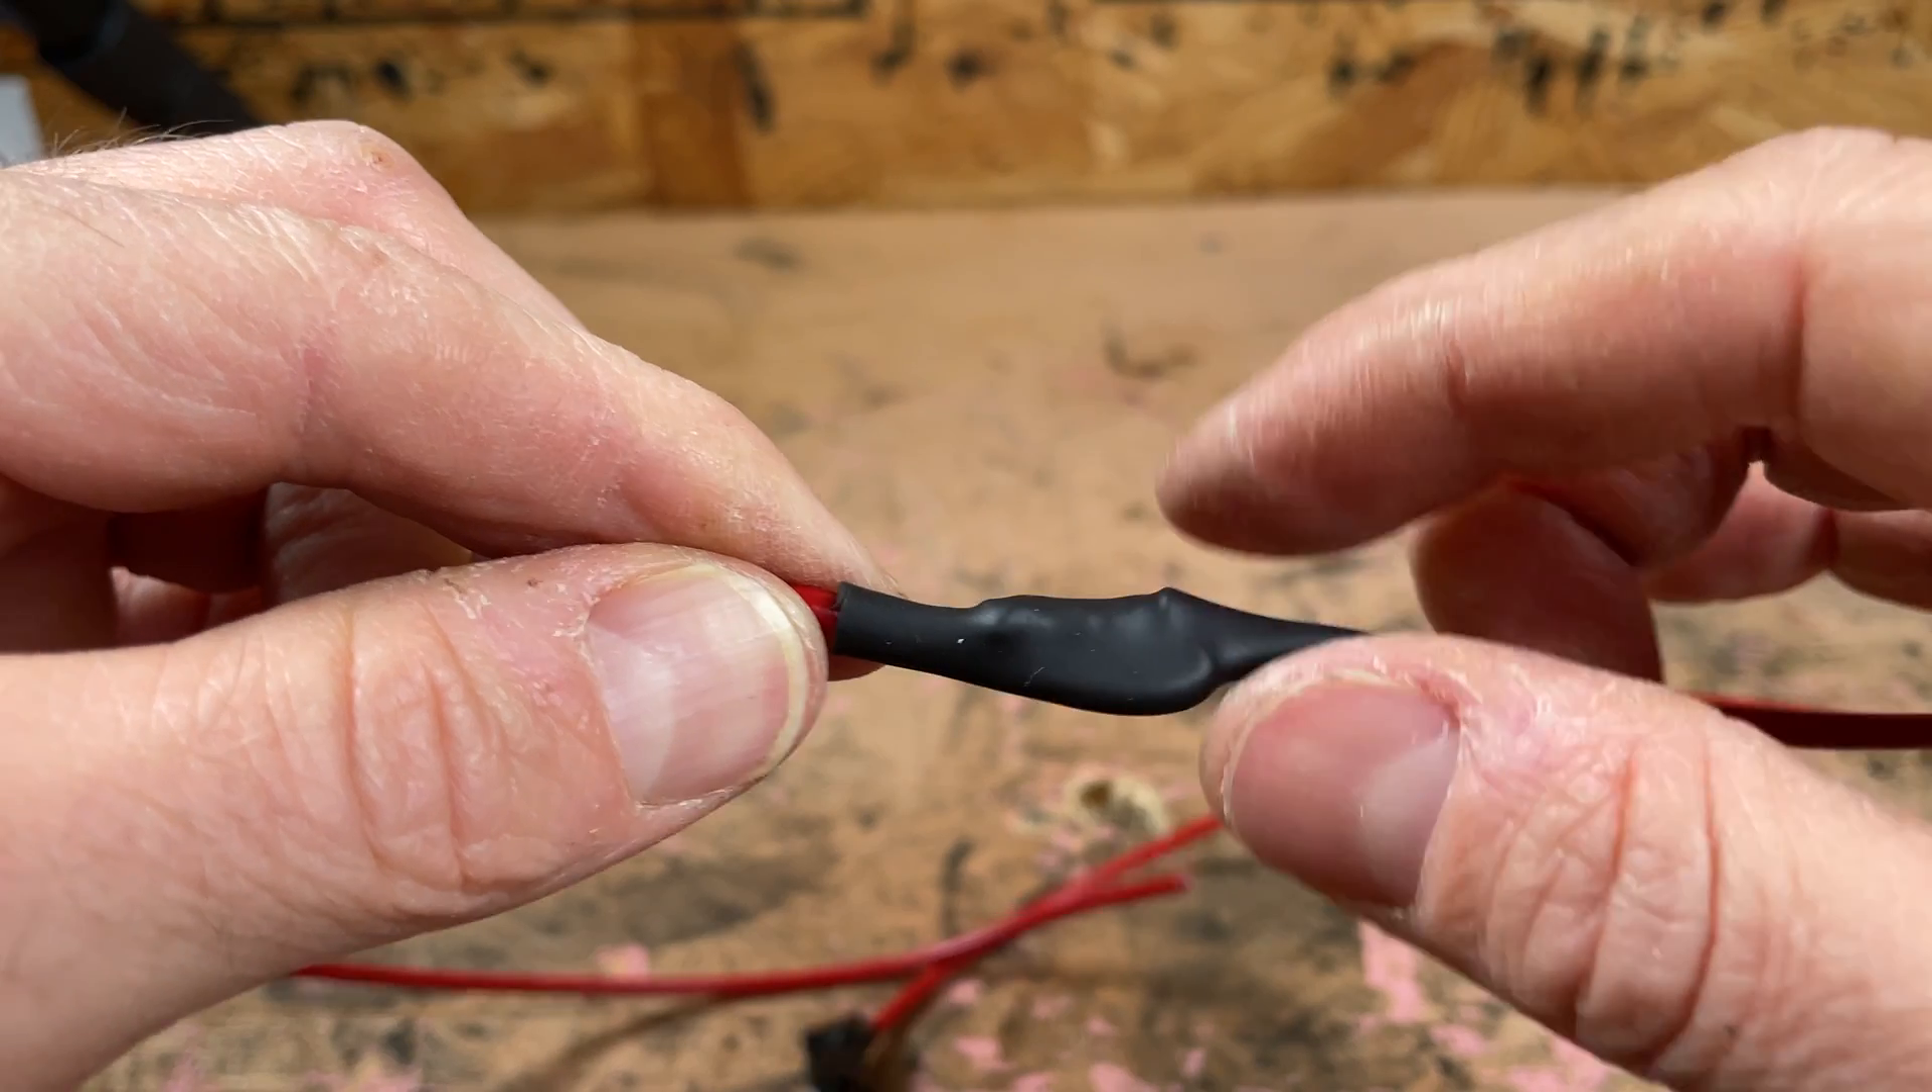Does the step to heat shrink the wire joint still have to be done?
No.